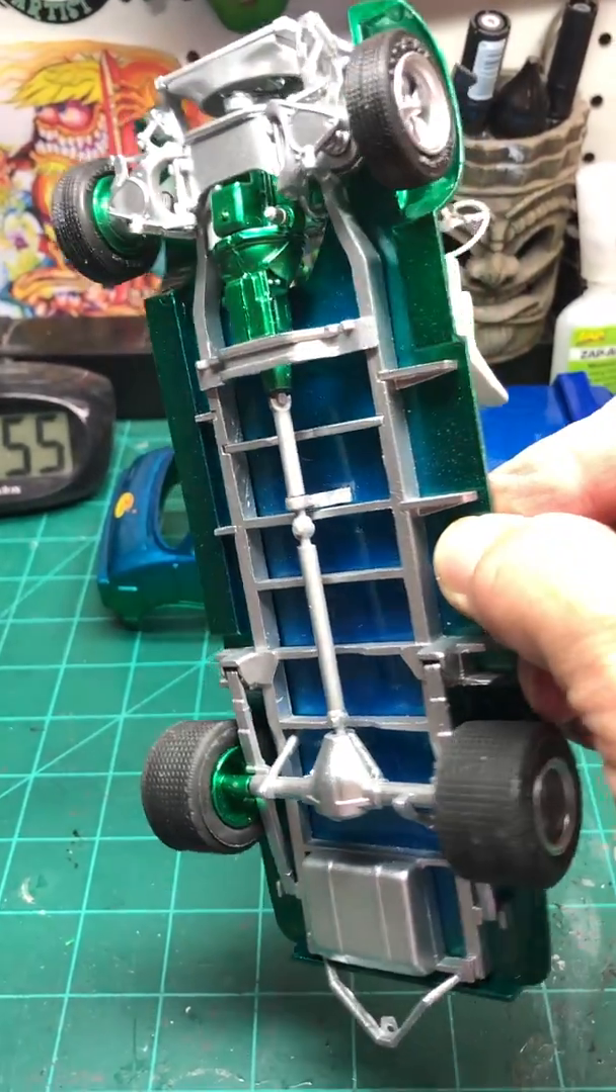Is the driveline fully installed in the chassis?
Yes.